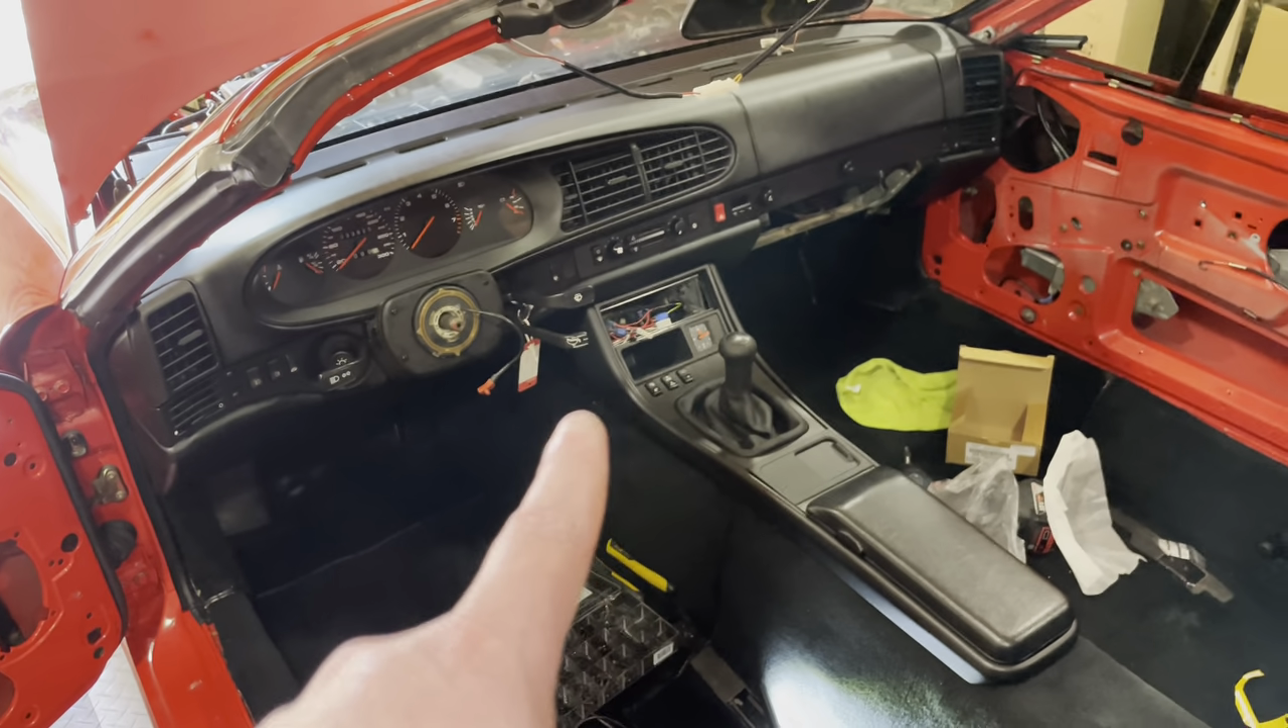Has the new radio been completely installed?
No.